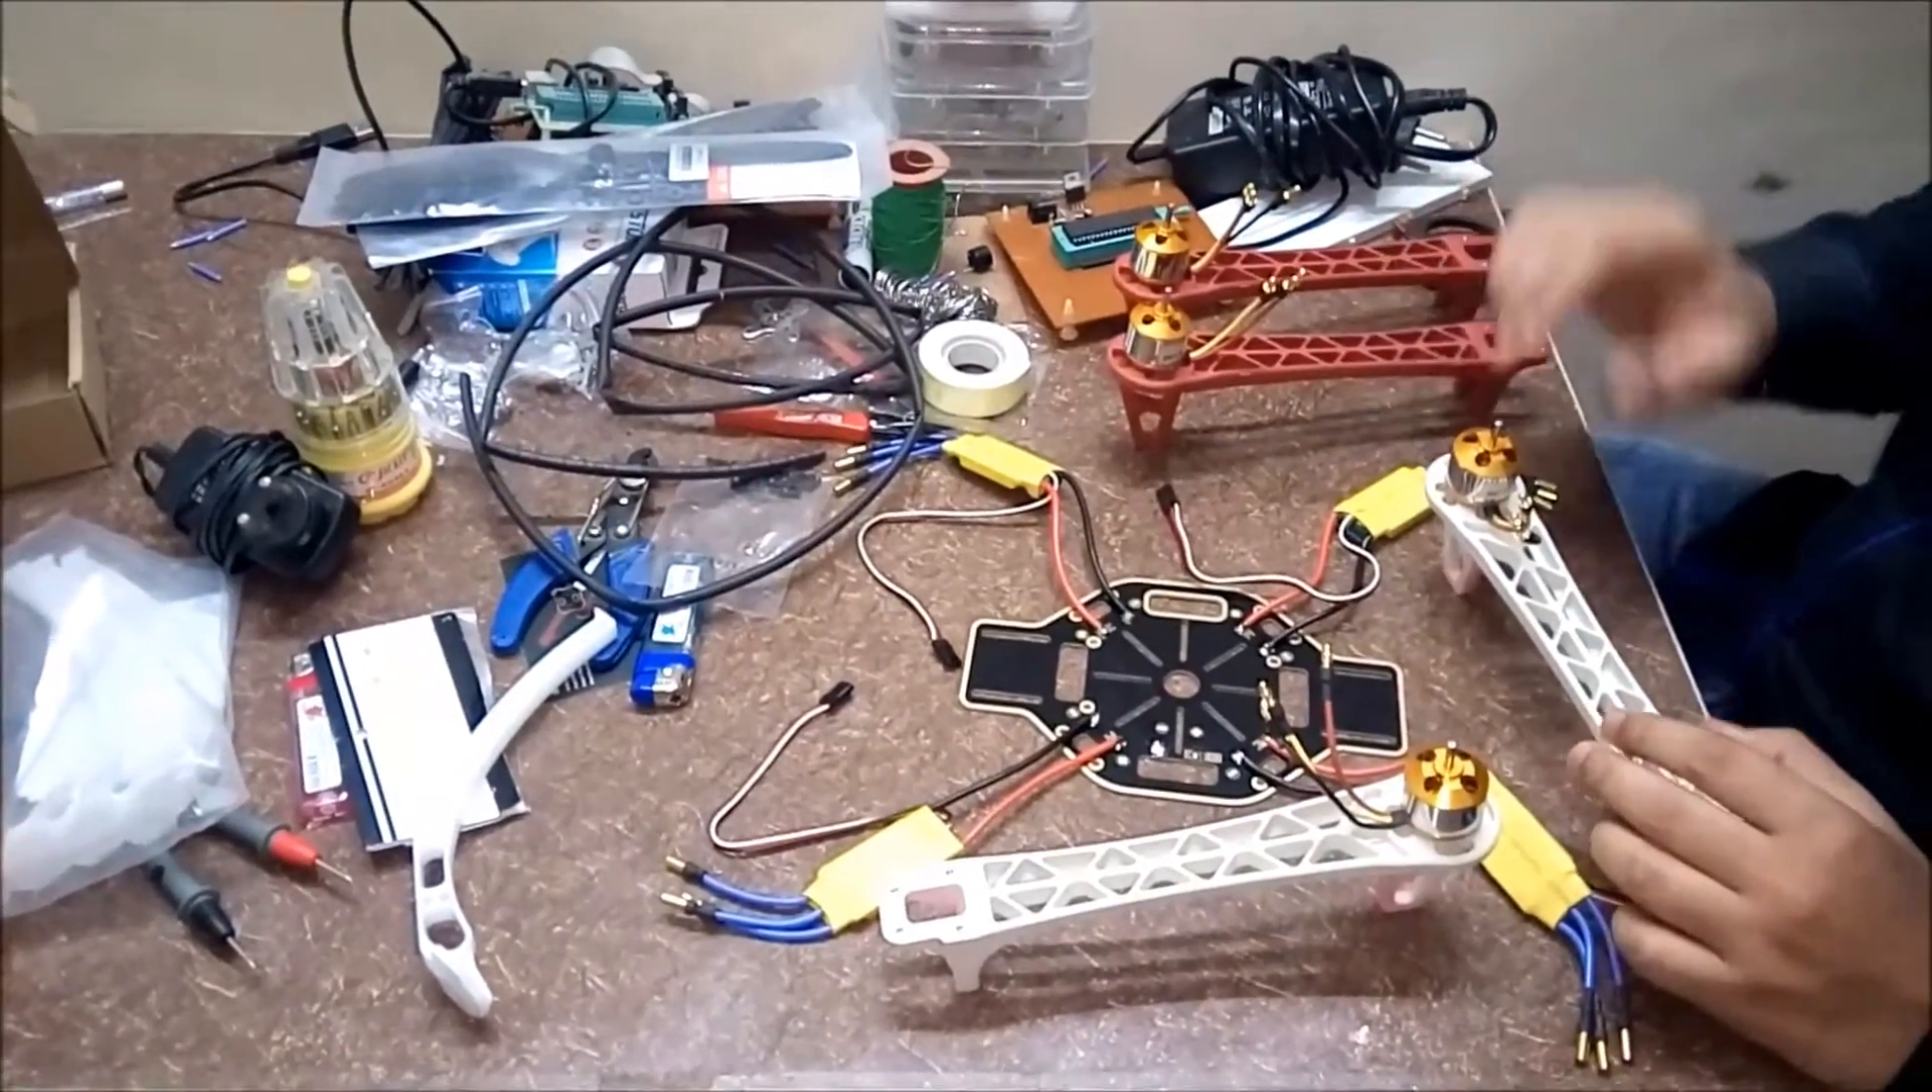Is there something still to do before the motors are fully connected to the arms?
No.